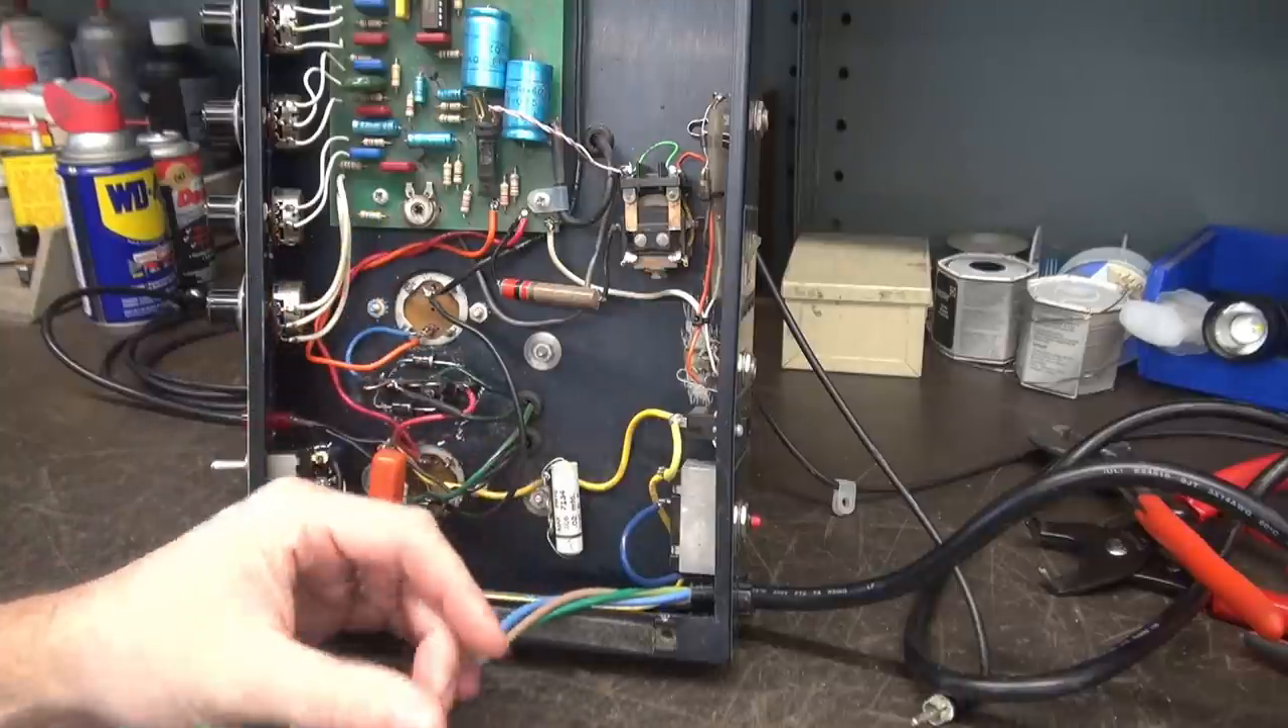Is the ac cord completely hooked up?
No.